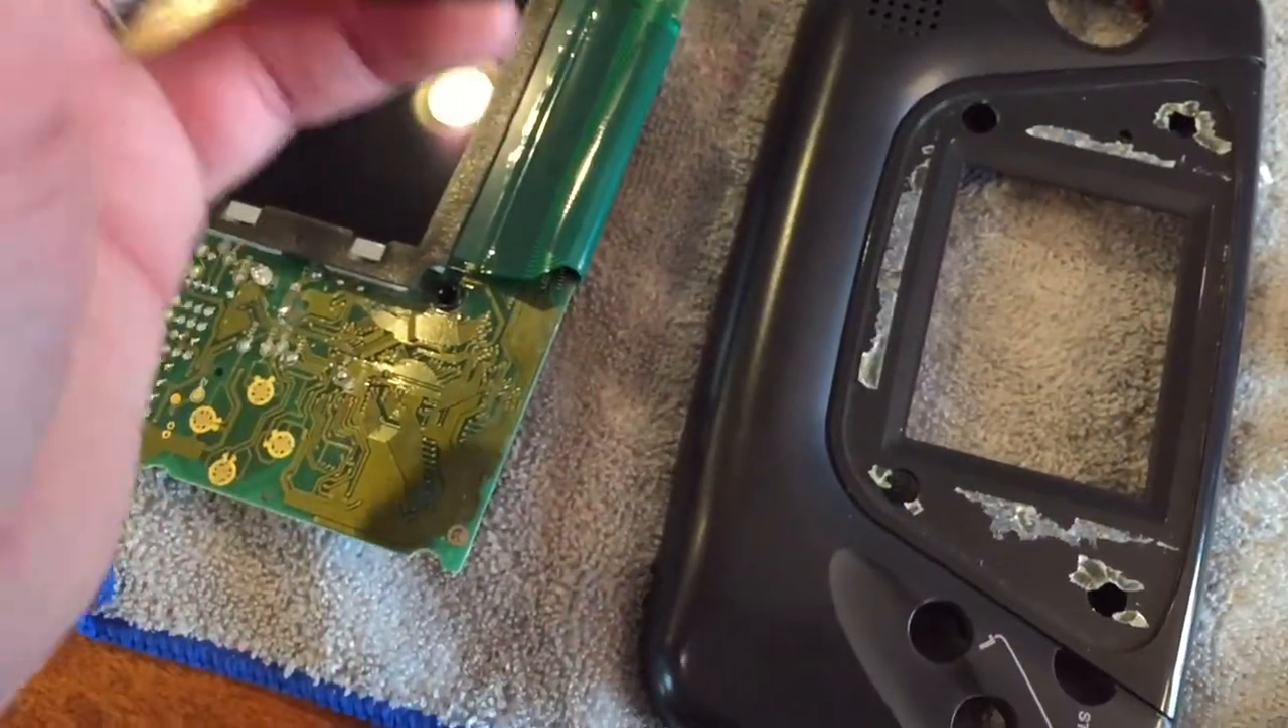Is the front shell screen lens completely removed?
Yes.